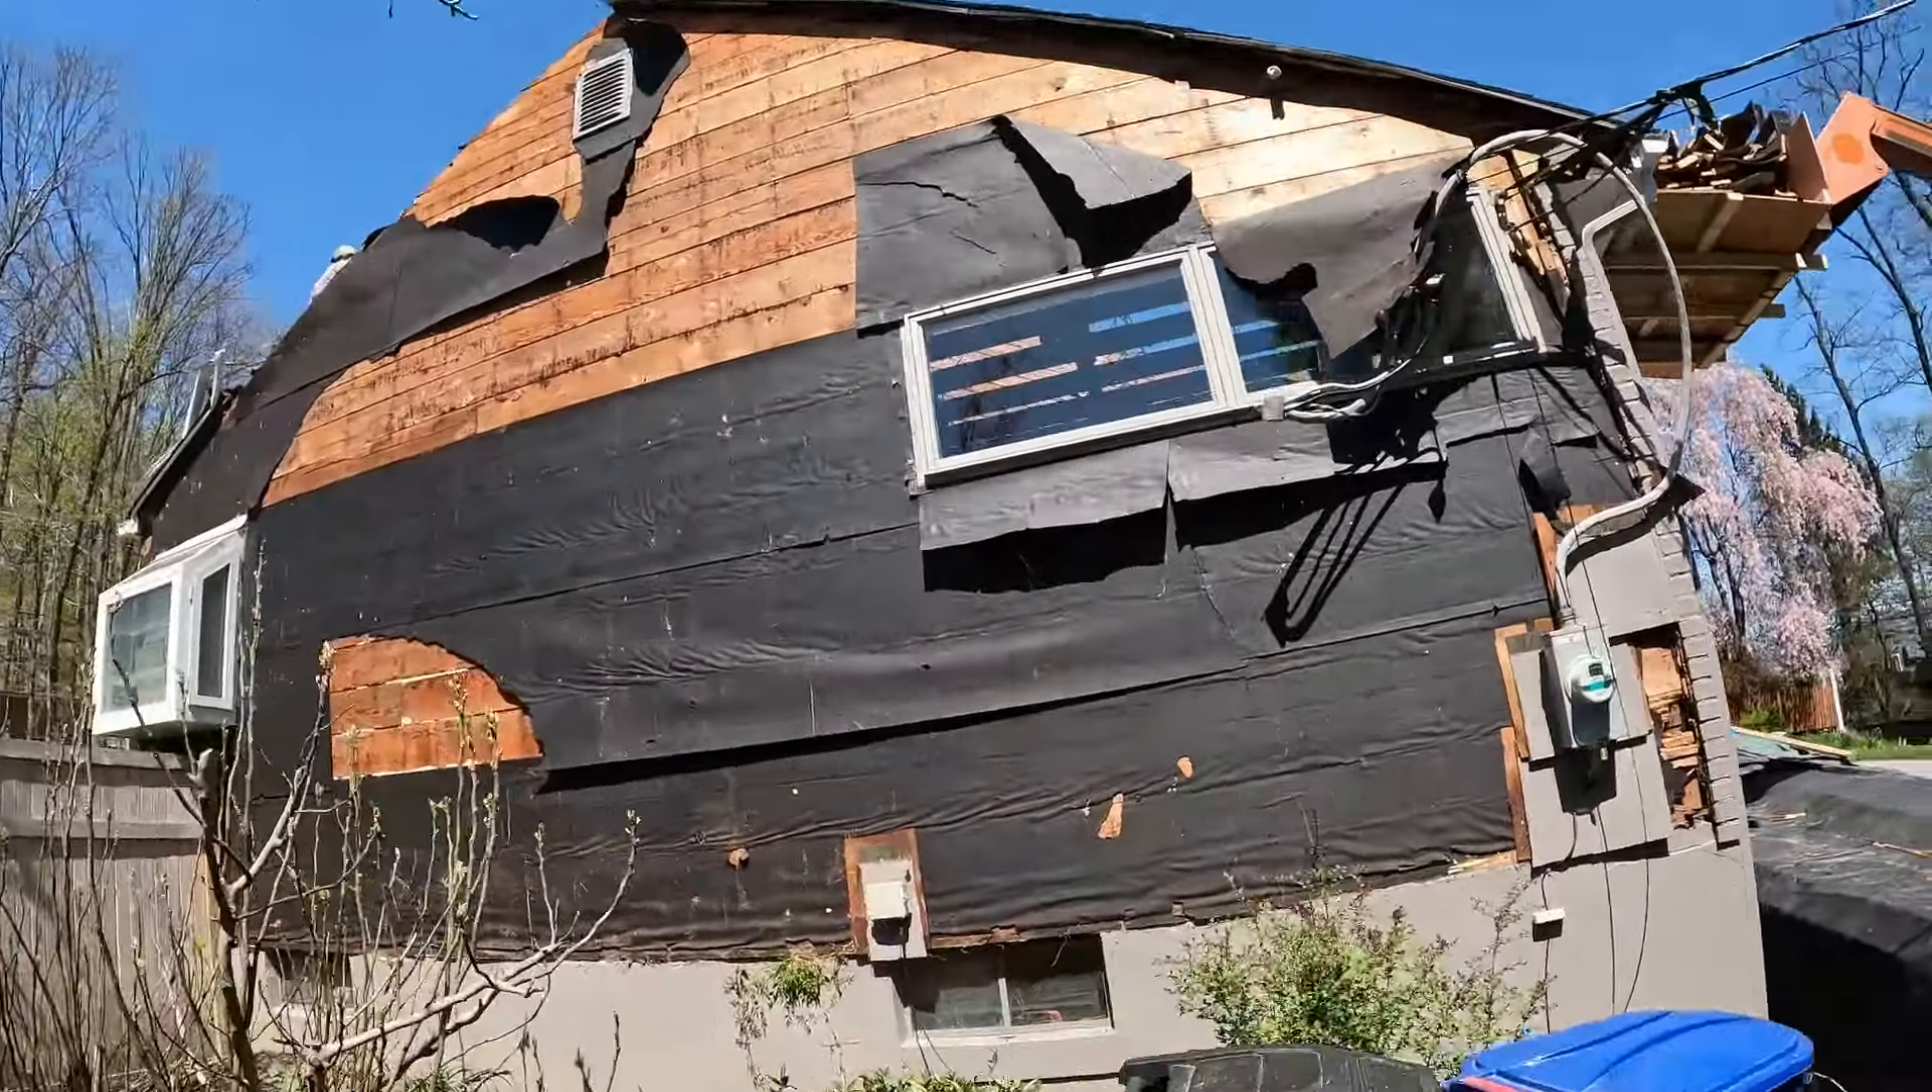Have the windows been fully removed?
No.